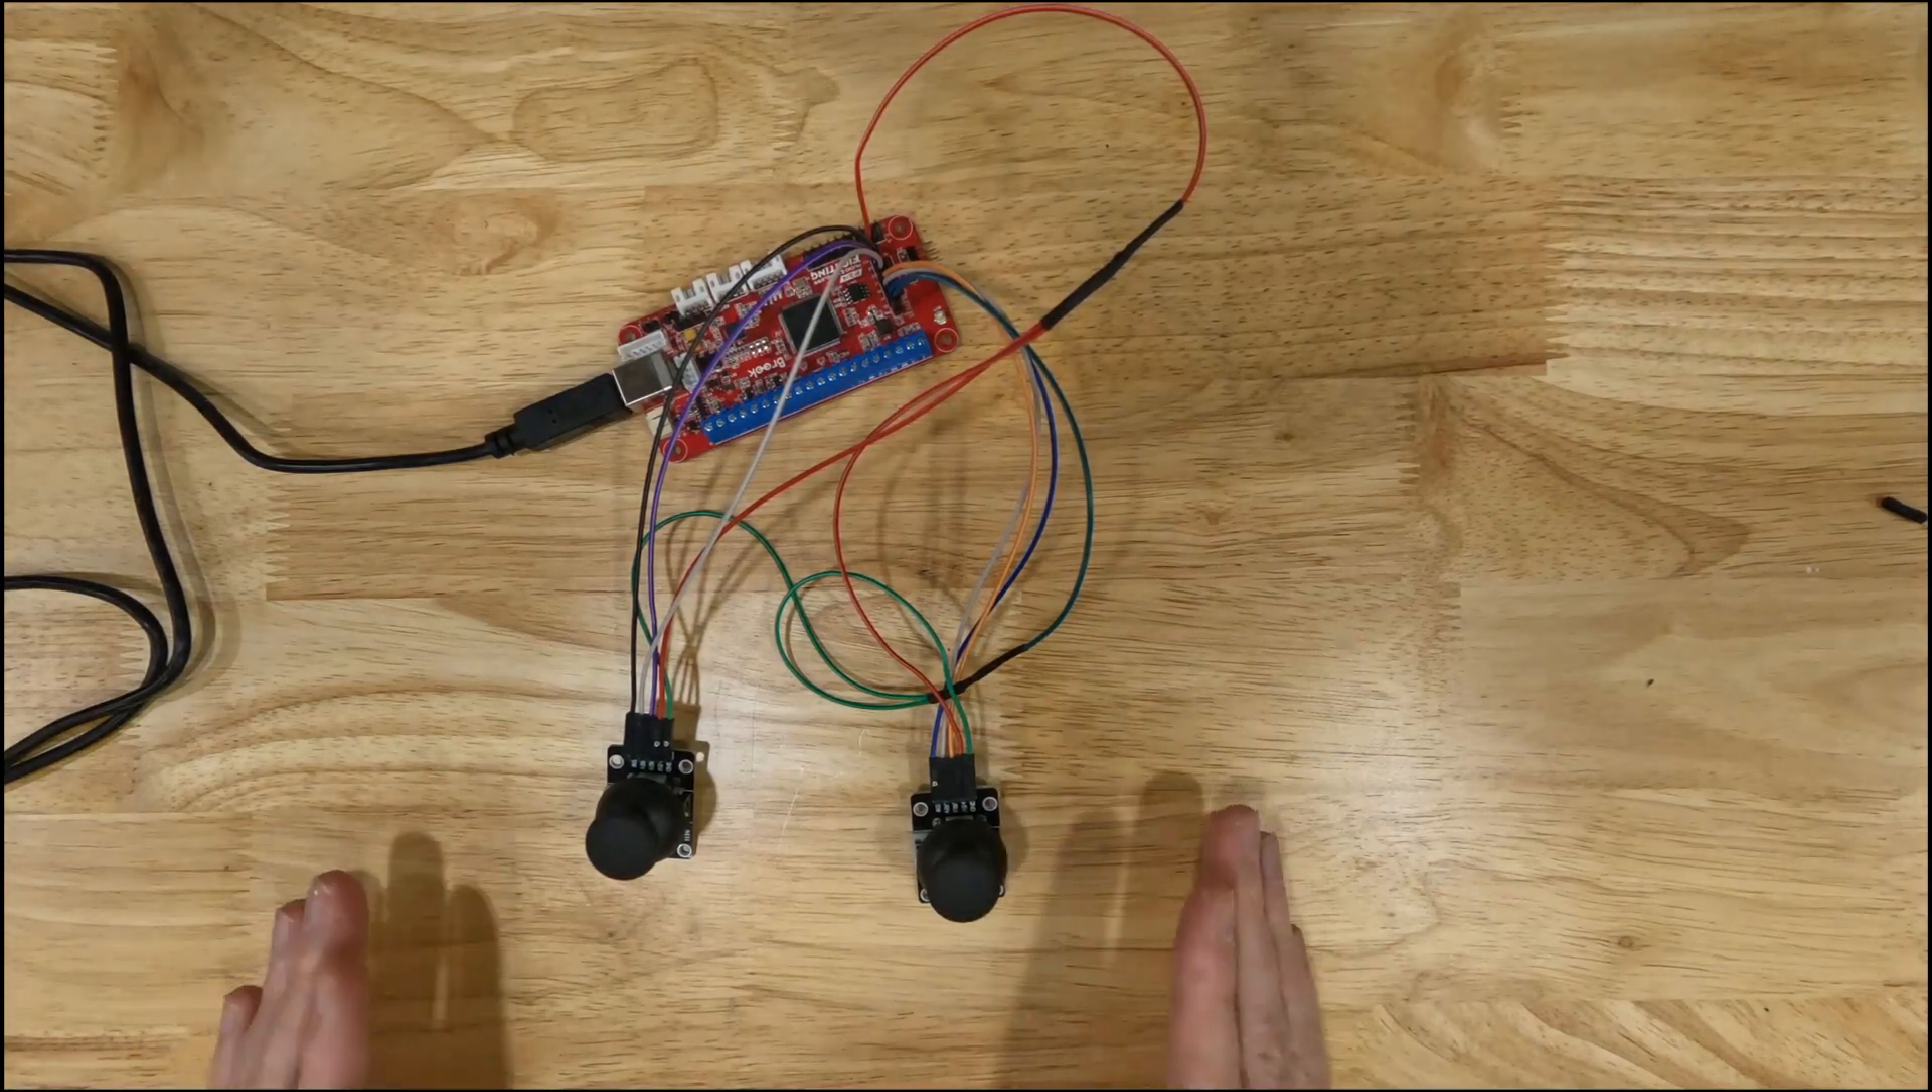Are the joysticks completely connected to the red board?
Yes.